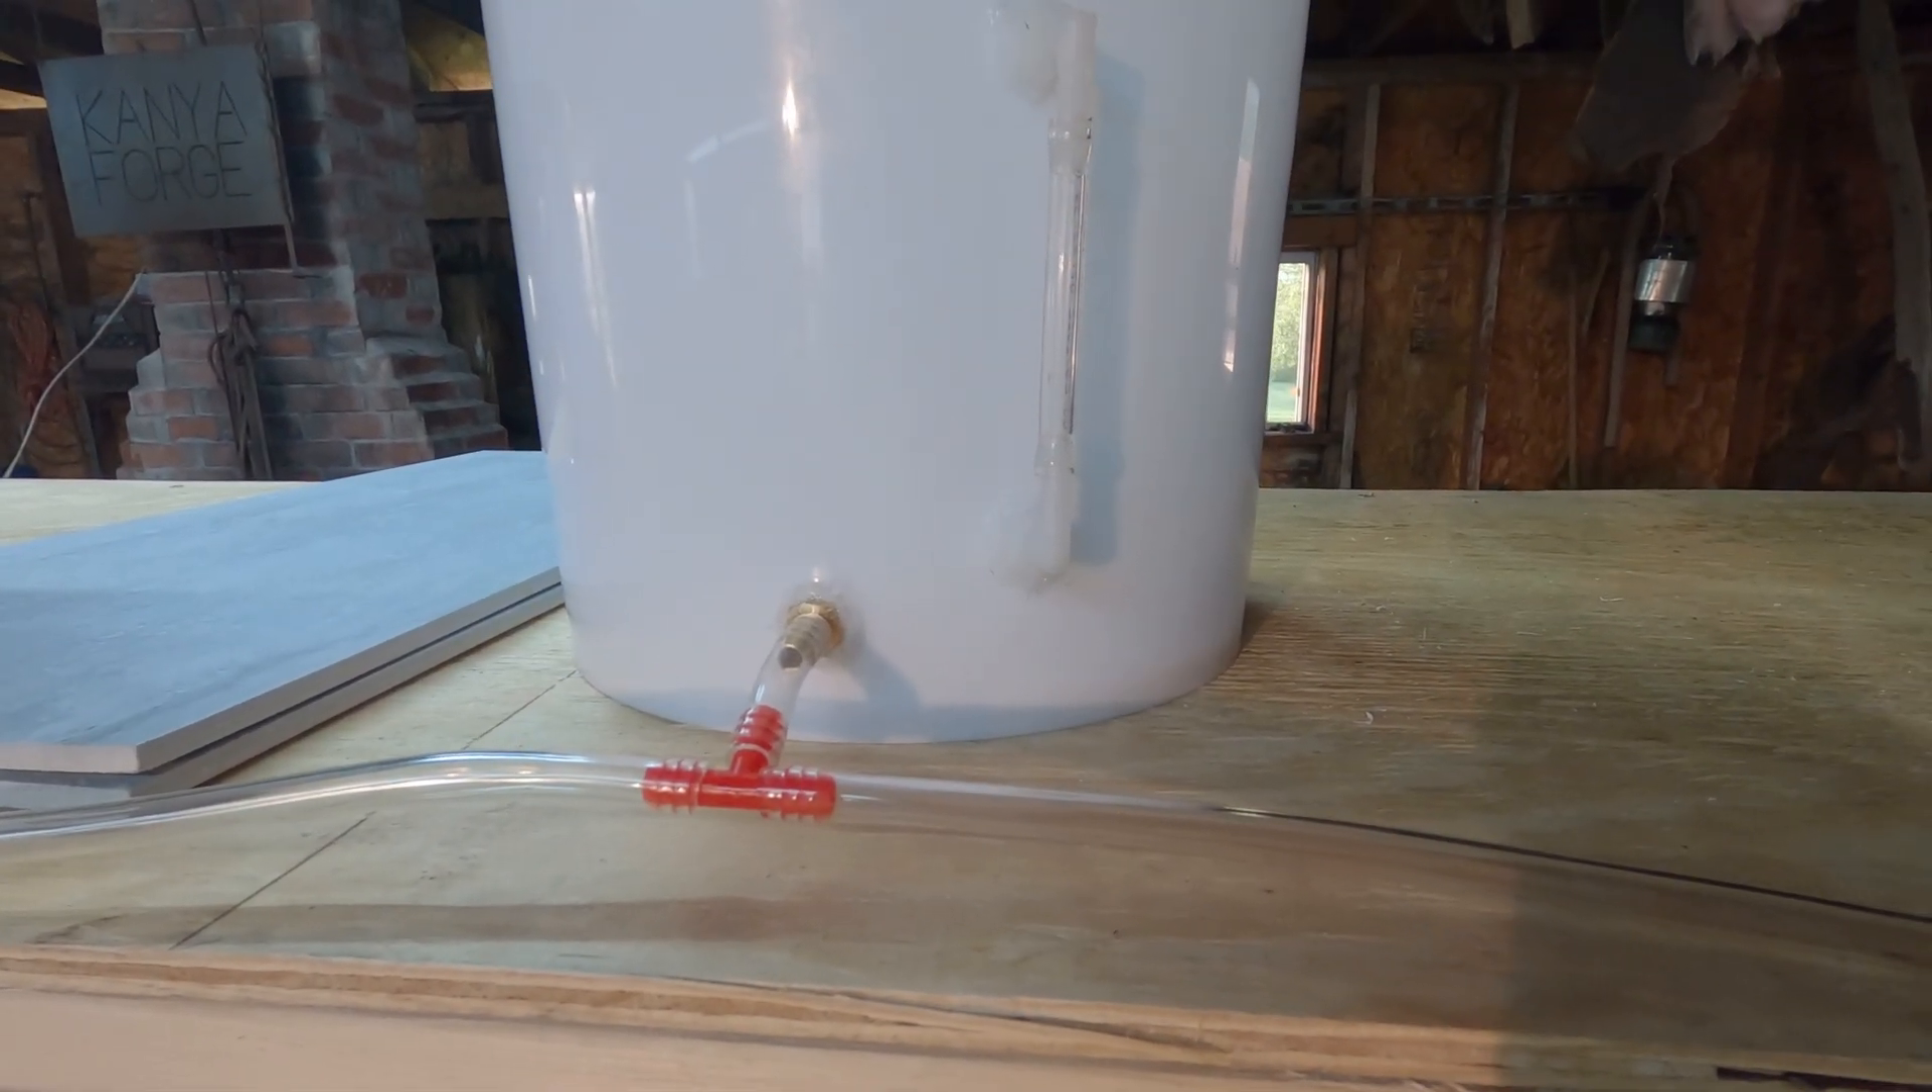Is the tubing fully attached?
Yes.